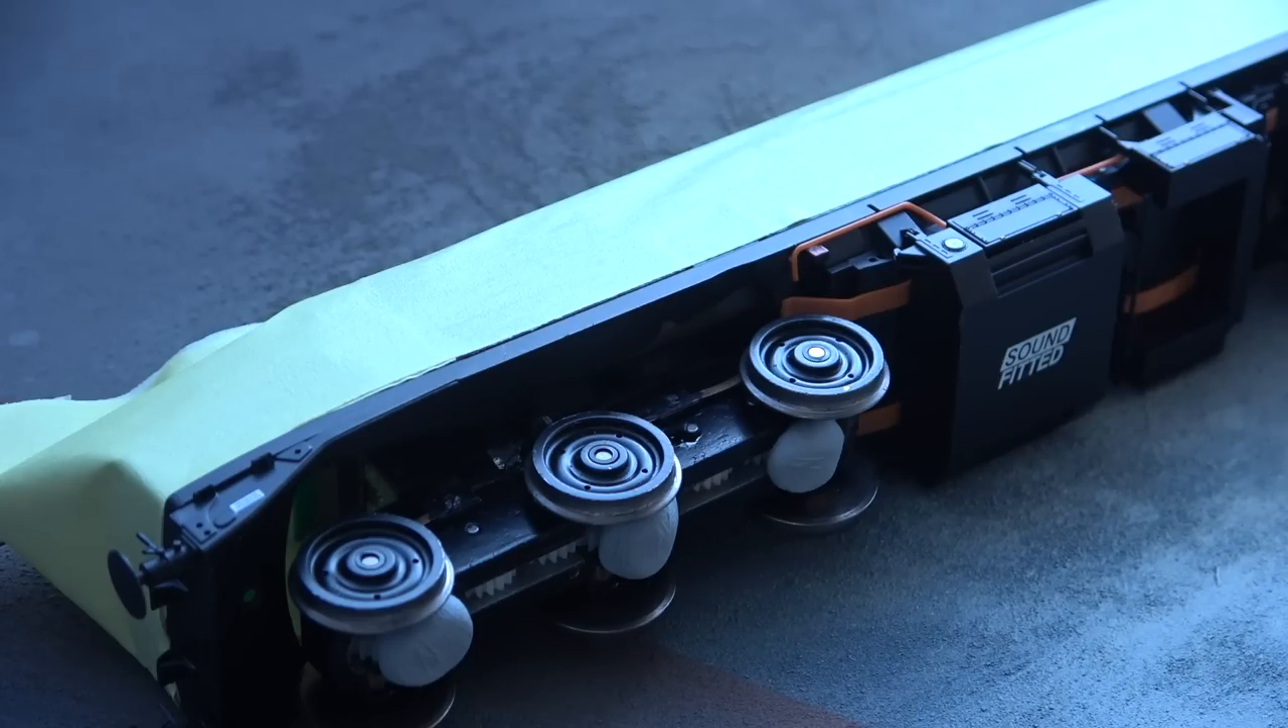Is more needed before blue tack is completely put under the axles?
No.